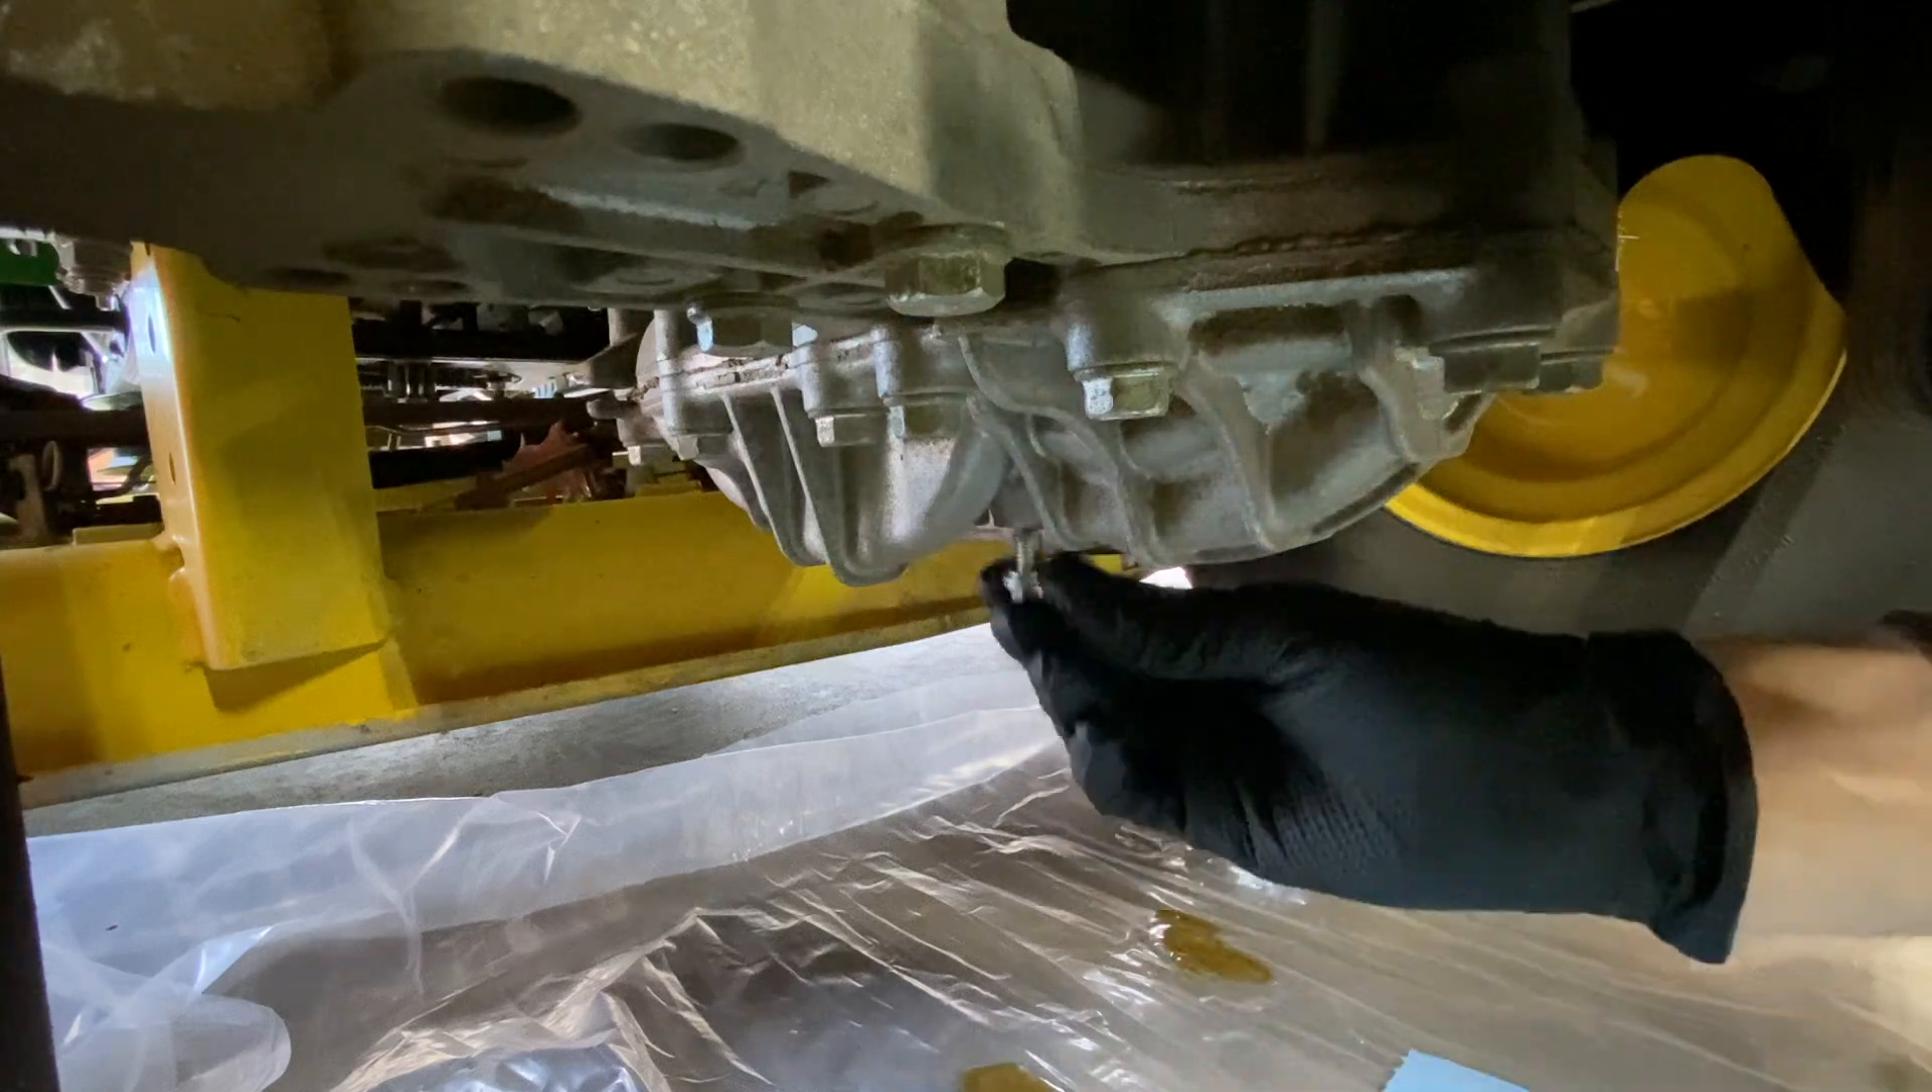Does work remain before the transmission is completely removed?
Yes.